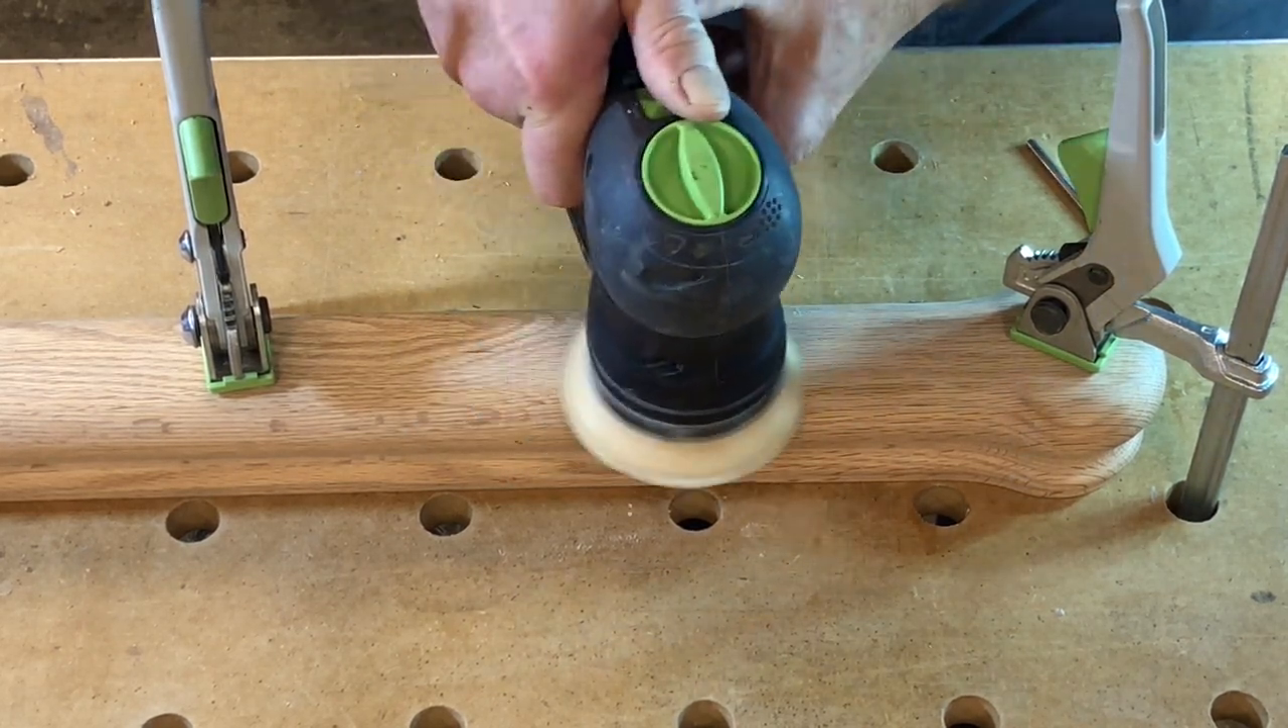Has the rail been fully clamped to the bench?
Yes.